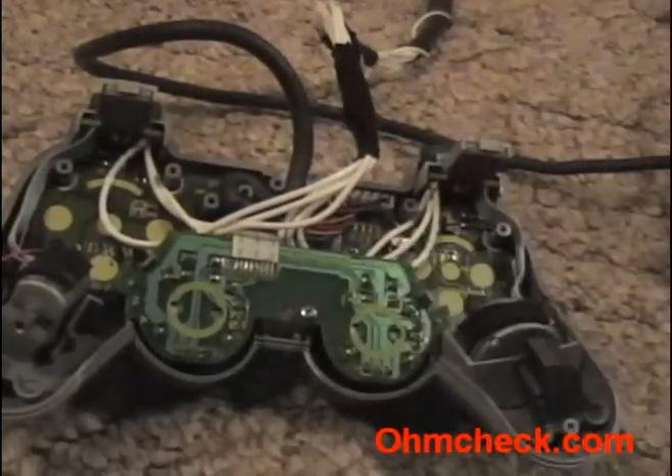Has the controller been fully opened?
Yes.